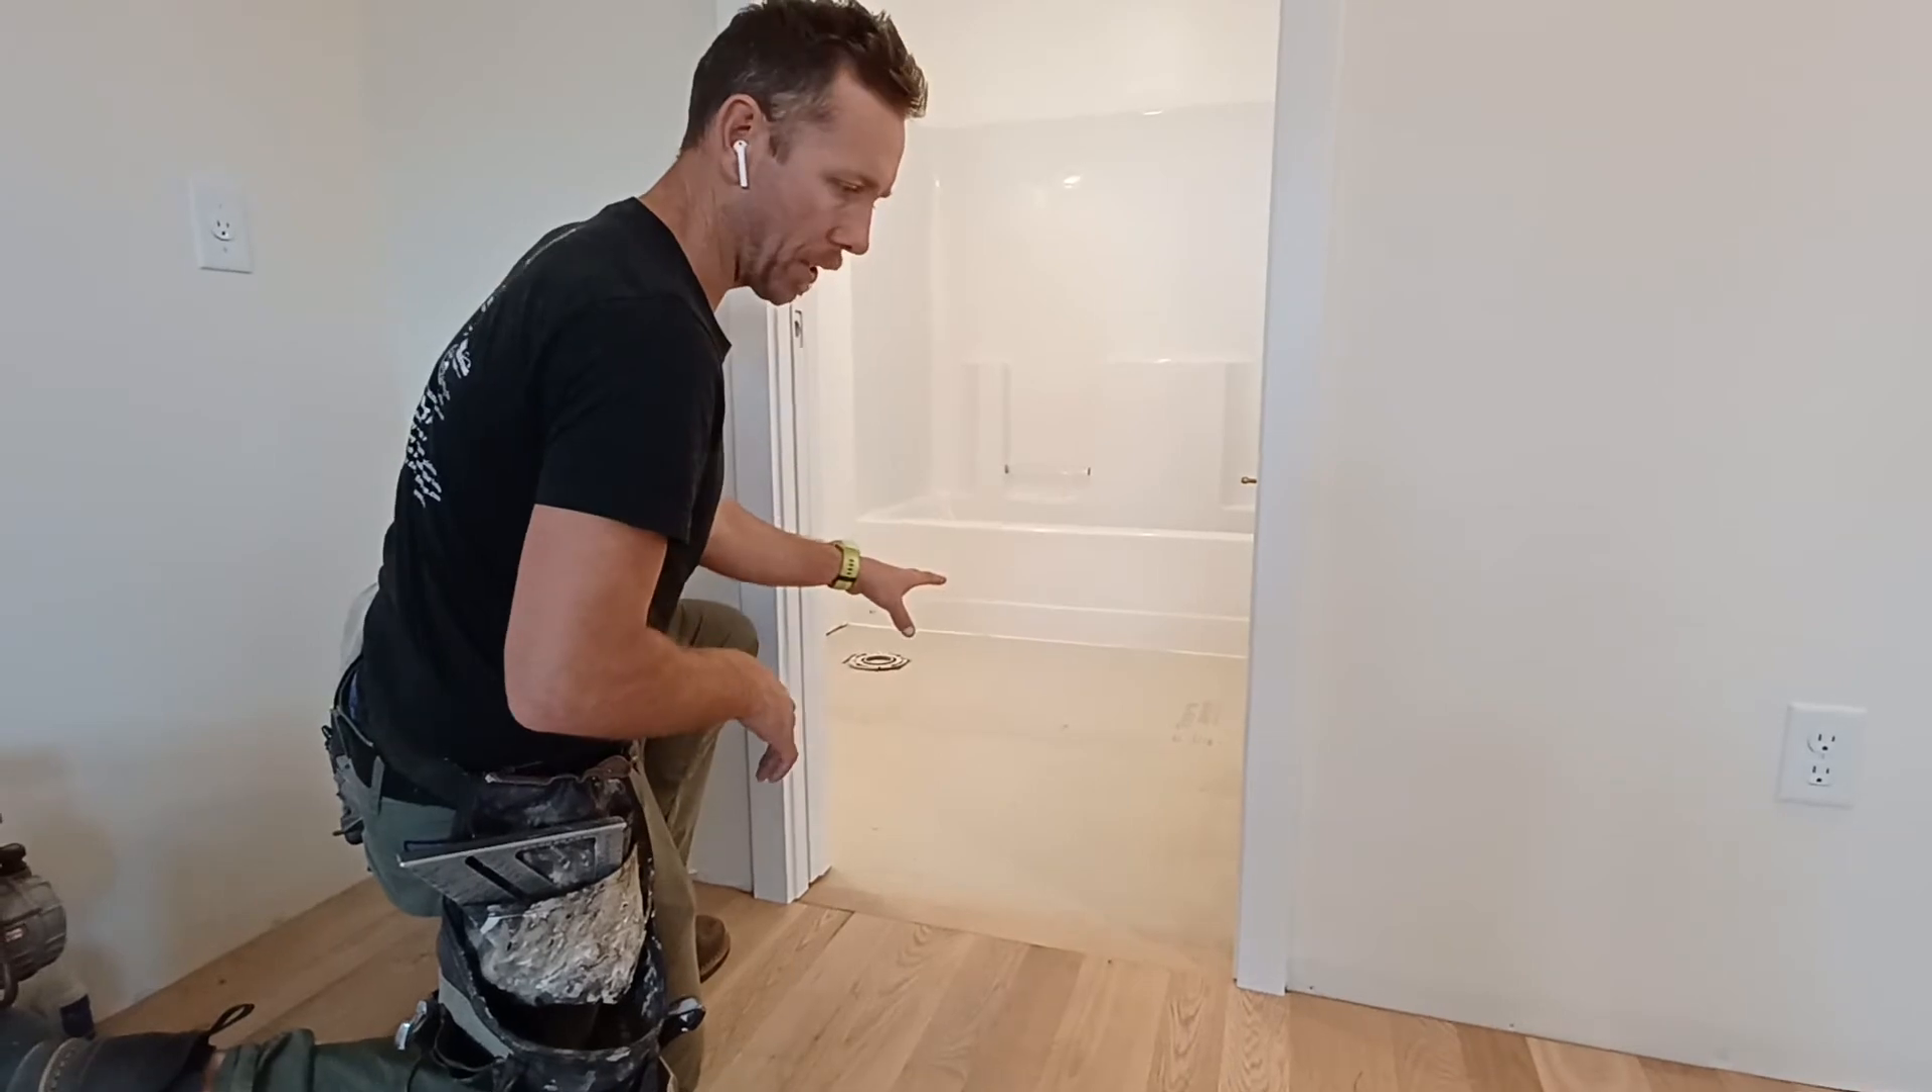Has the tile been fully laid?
No.